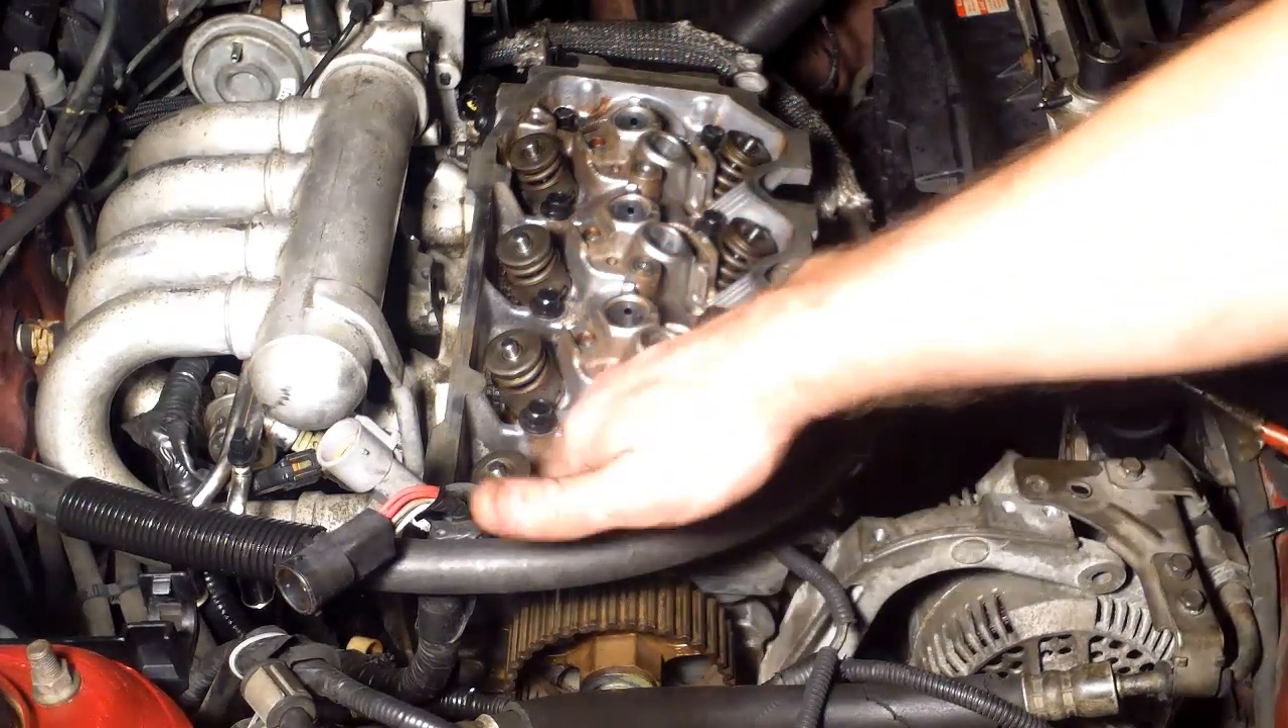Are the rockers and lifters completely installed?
No.